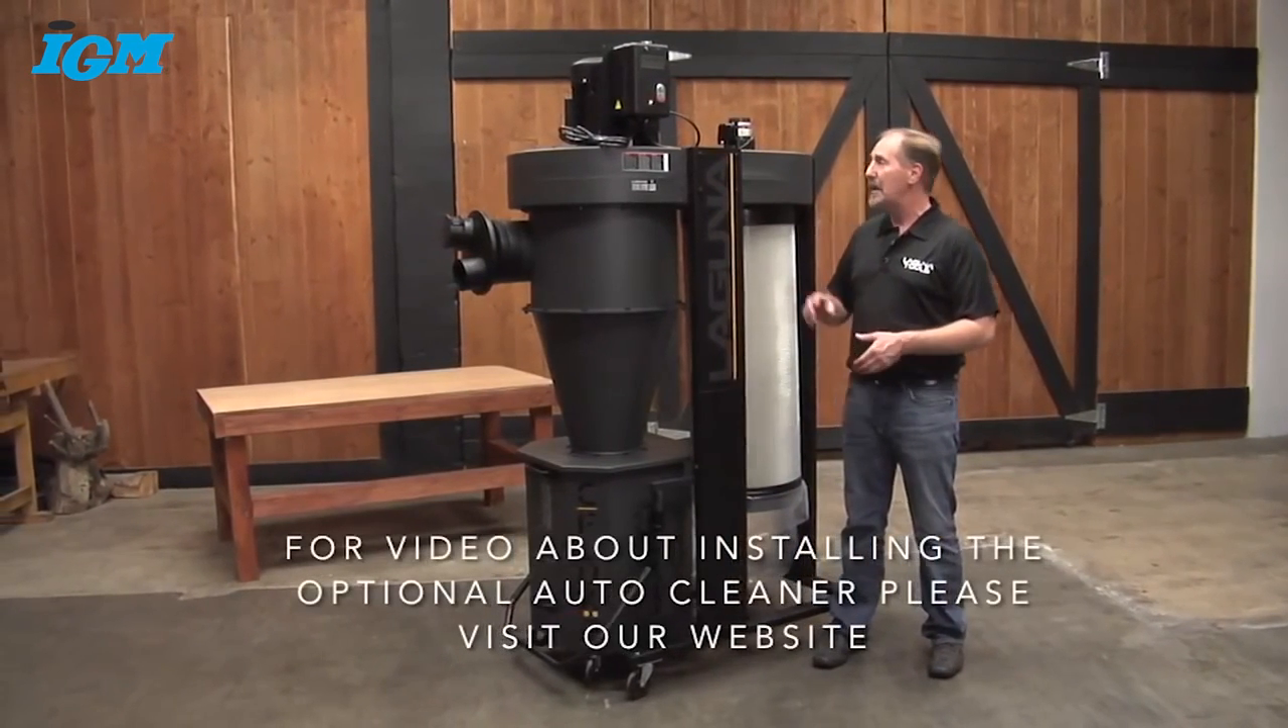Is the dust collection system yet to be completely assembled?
No.